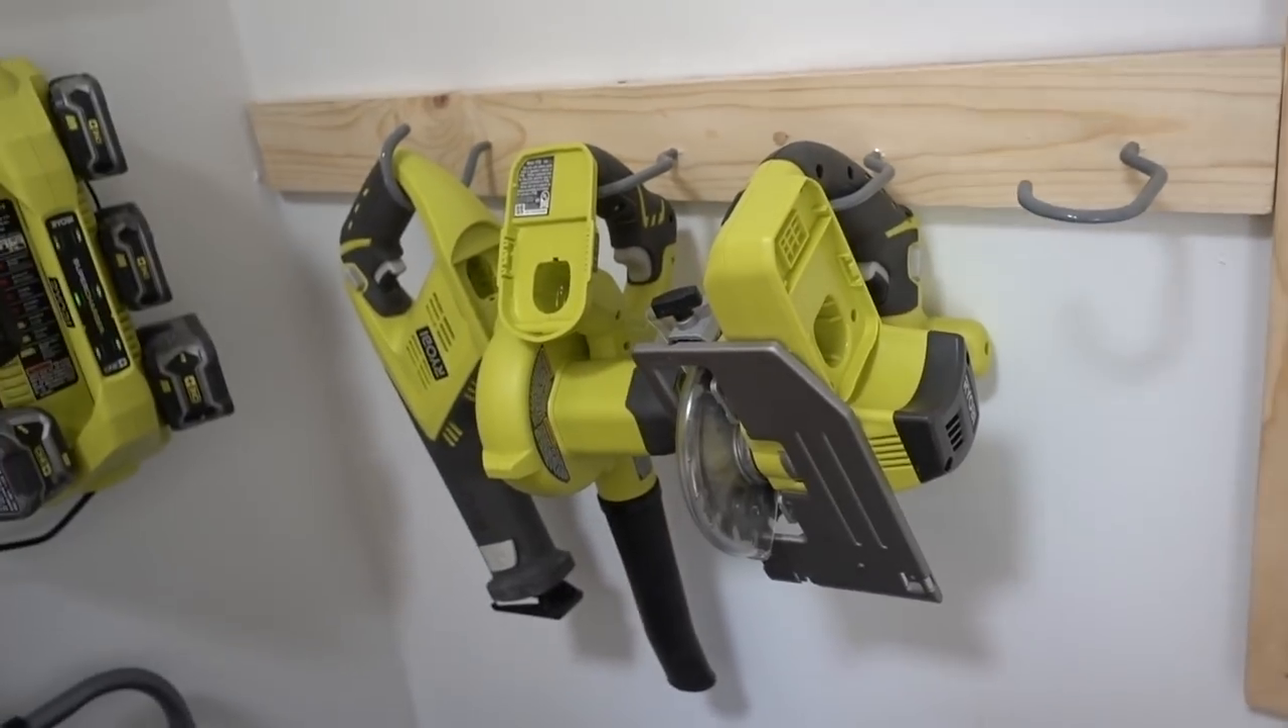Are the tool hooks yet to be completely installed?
No.